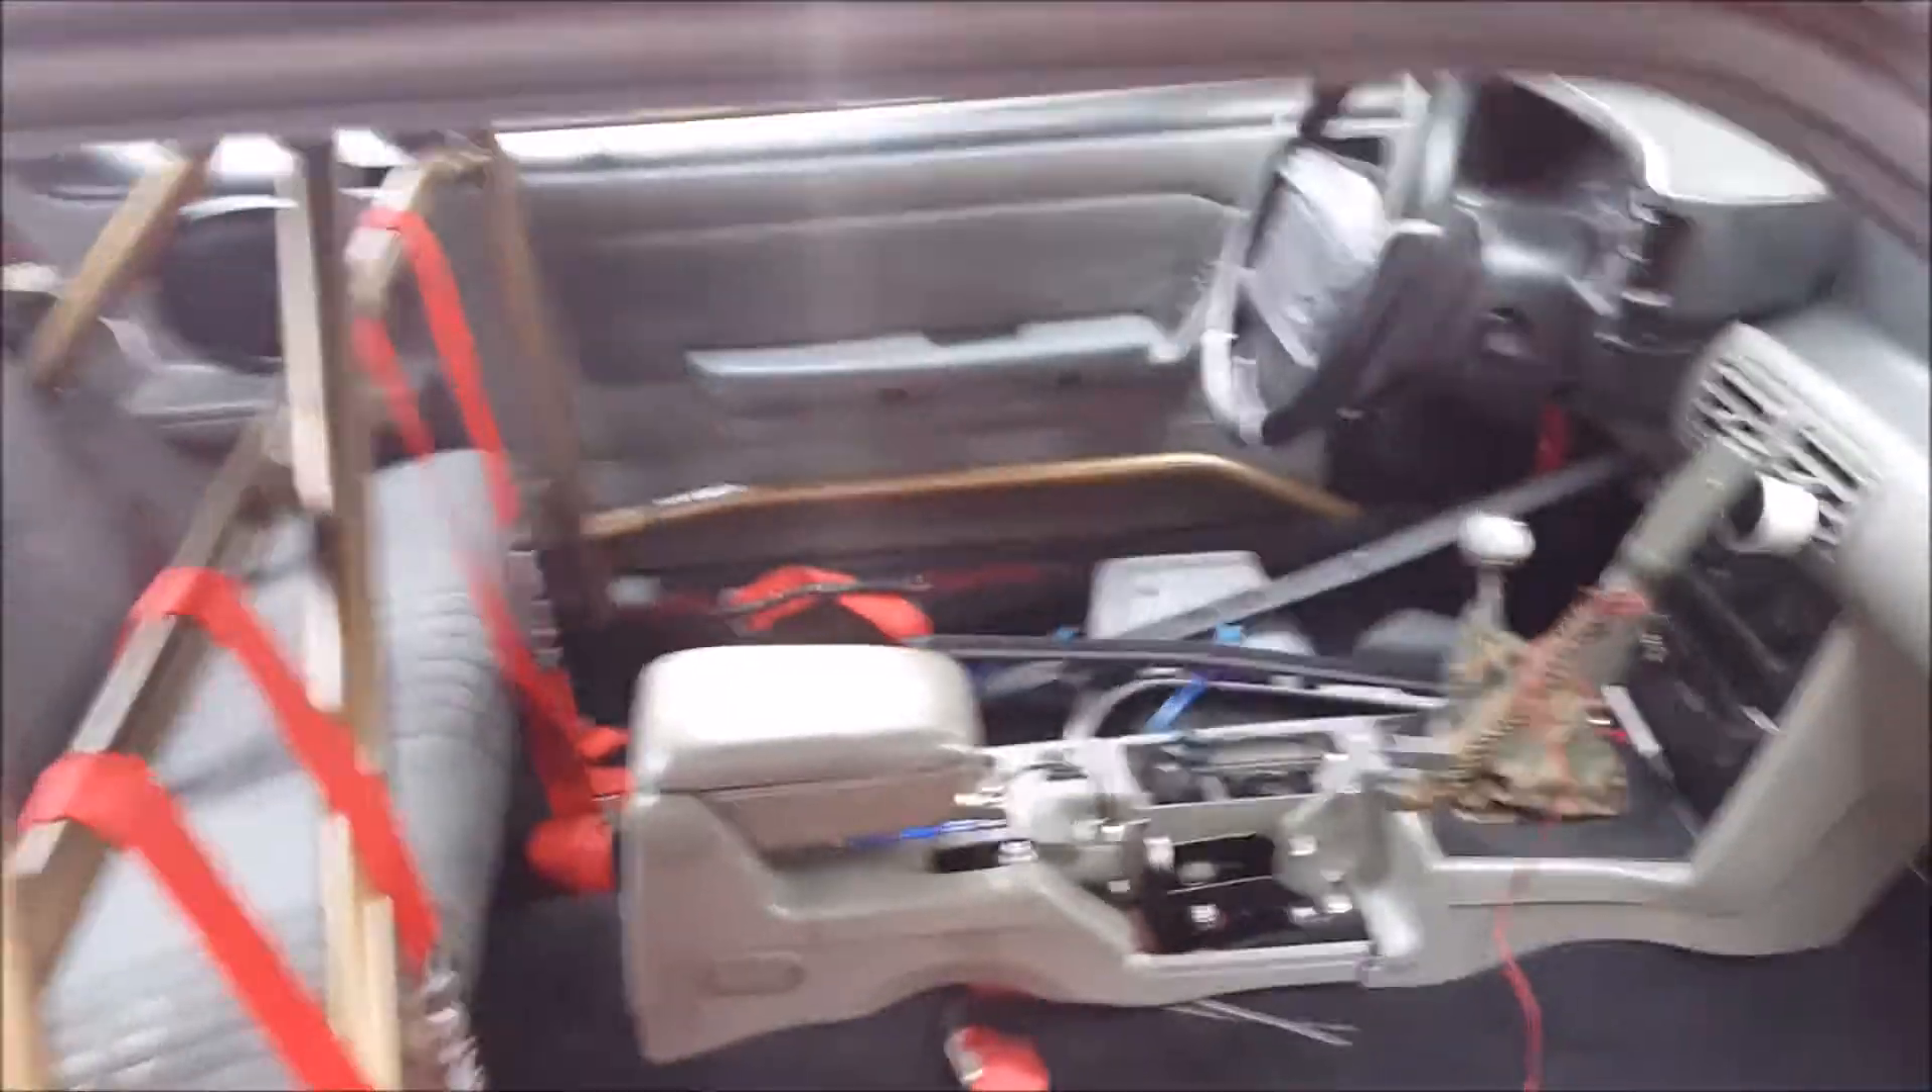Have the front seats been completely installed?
No.